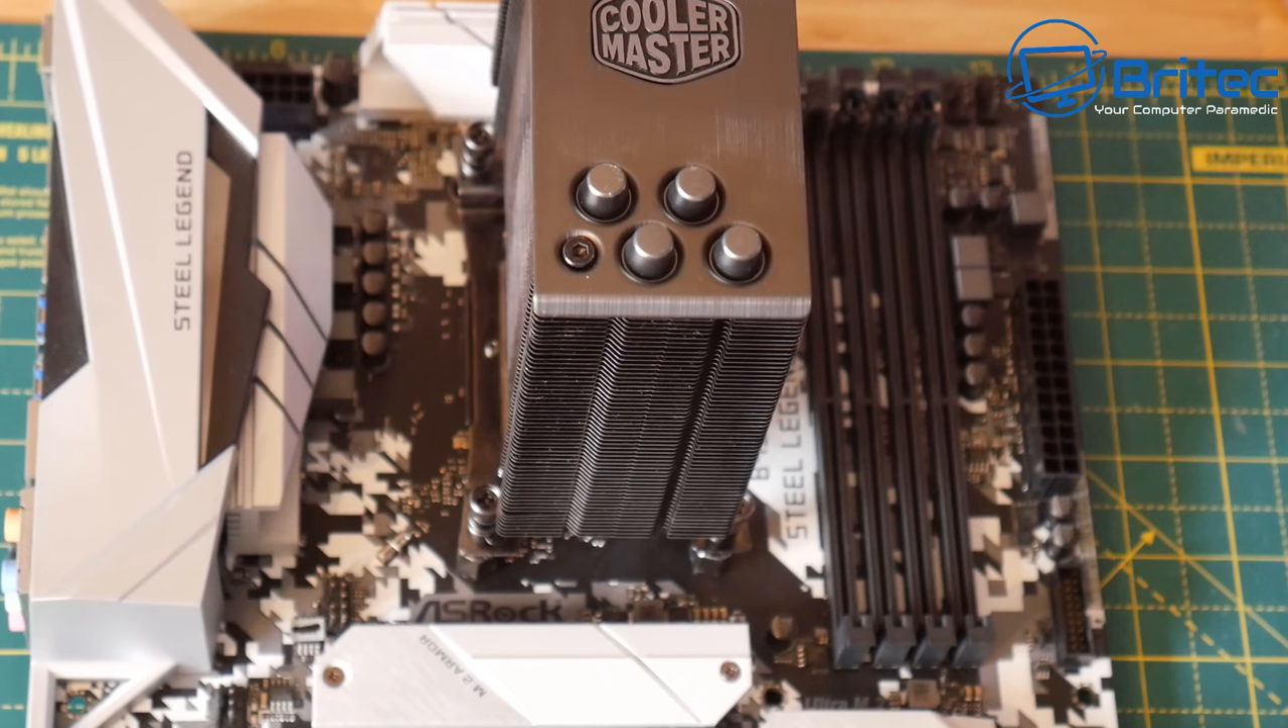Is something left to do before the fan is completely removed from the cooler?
No.